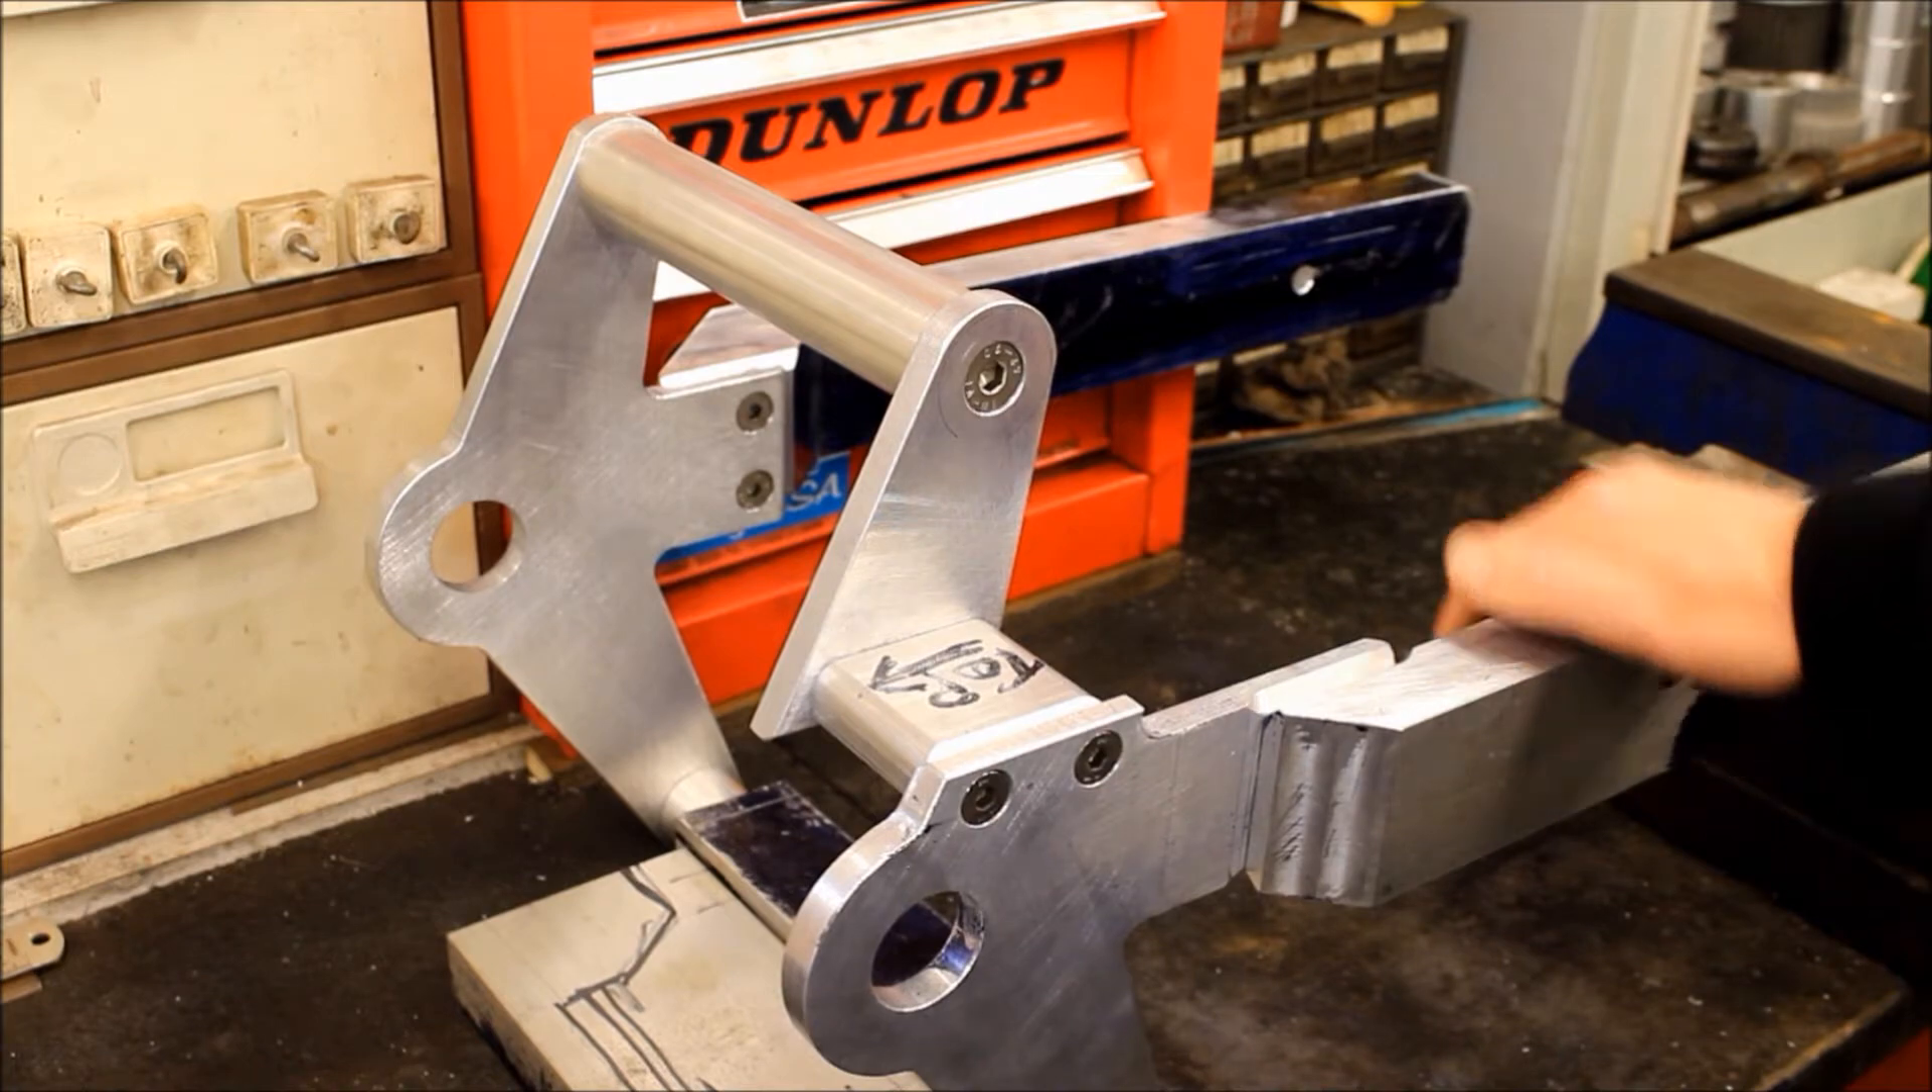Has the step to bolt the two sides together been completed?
Yes.